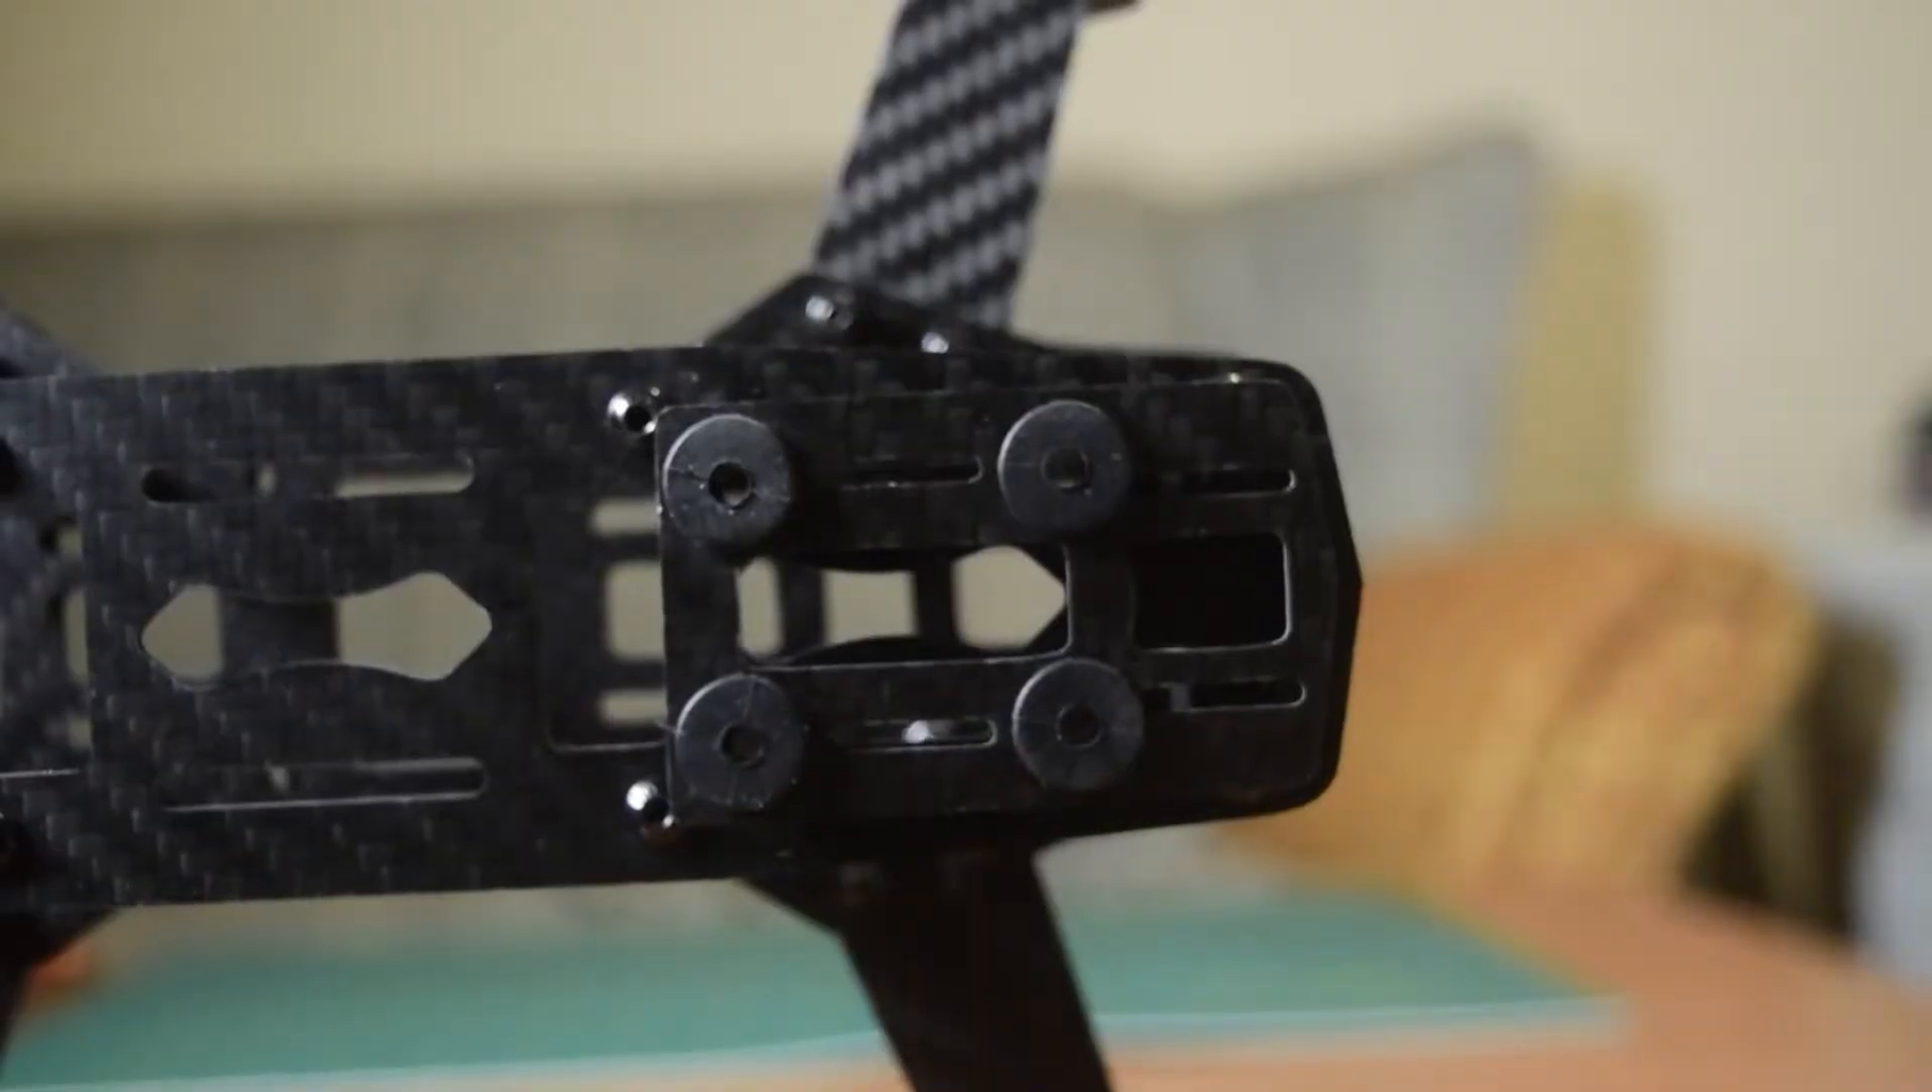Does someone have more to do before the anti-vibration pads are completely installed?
No.